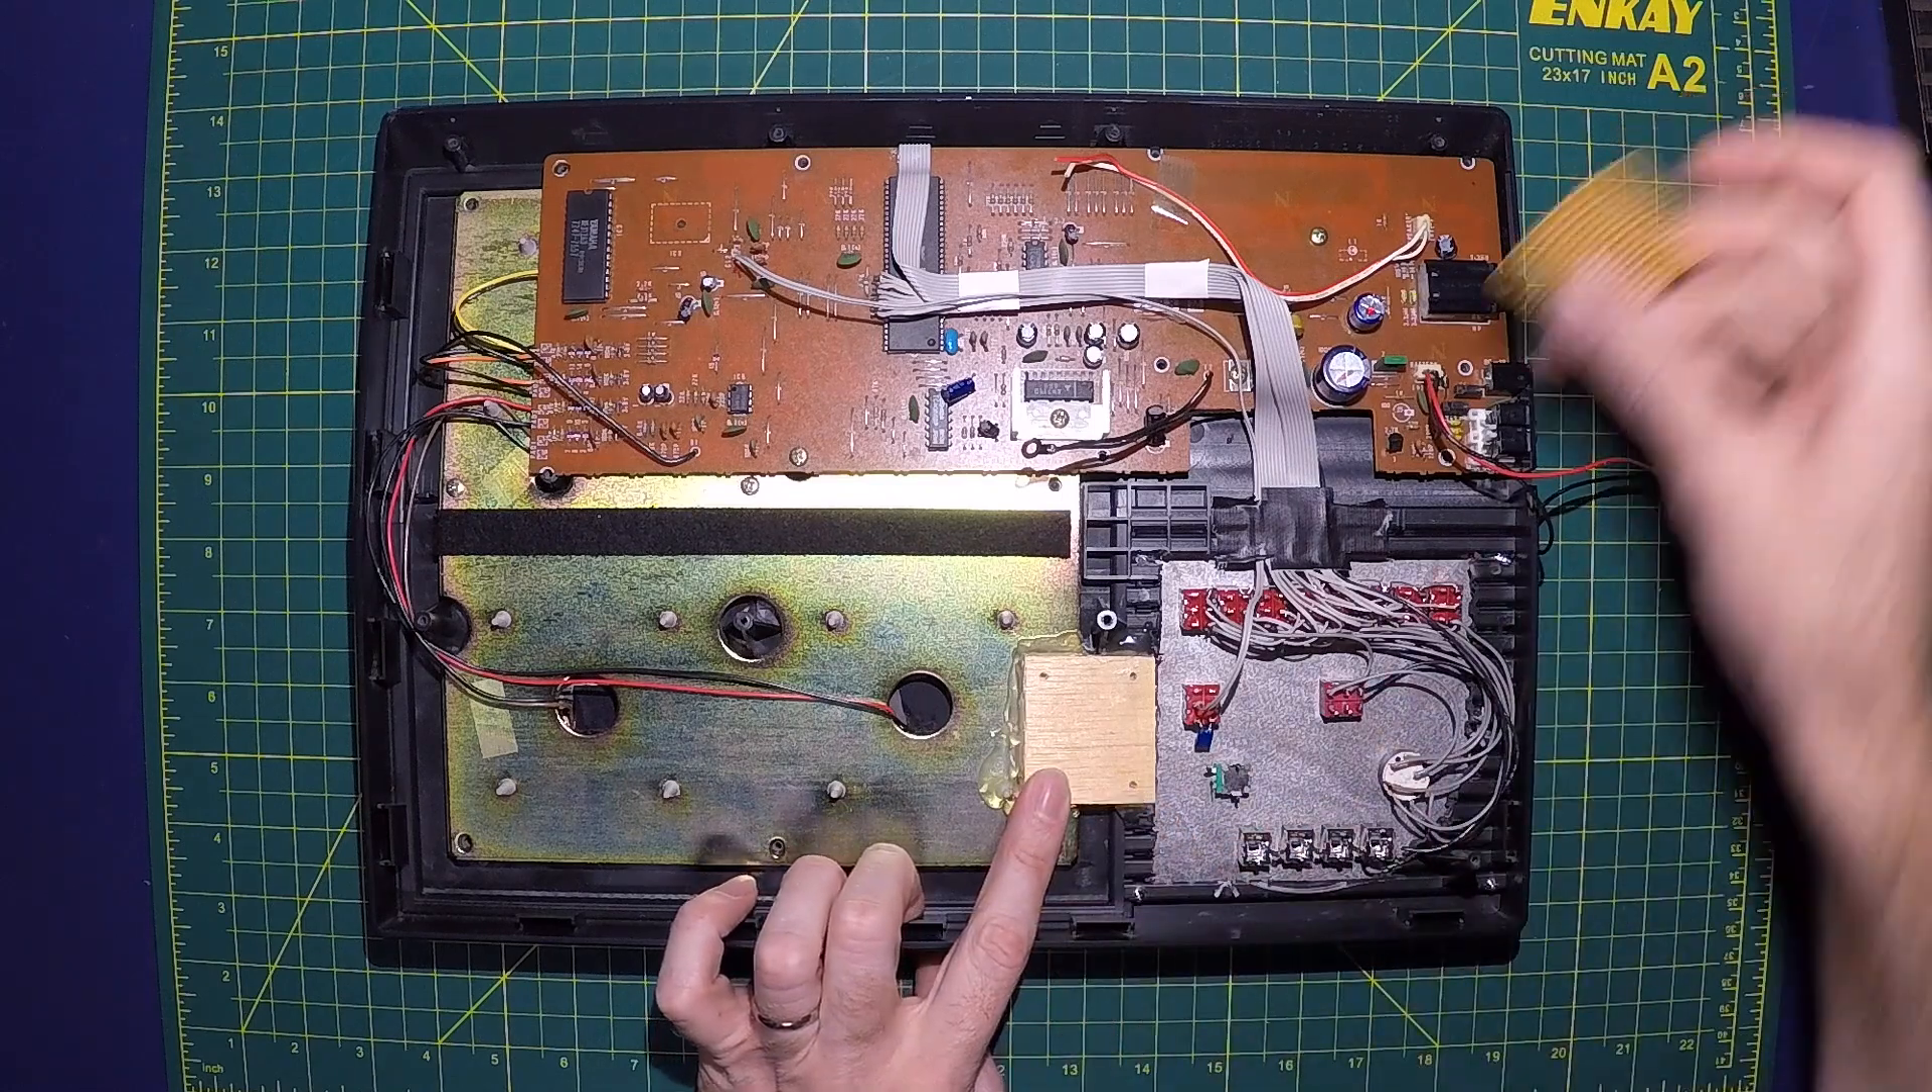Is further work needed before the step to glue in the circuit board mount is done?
No.